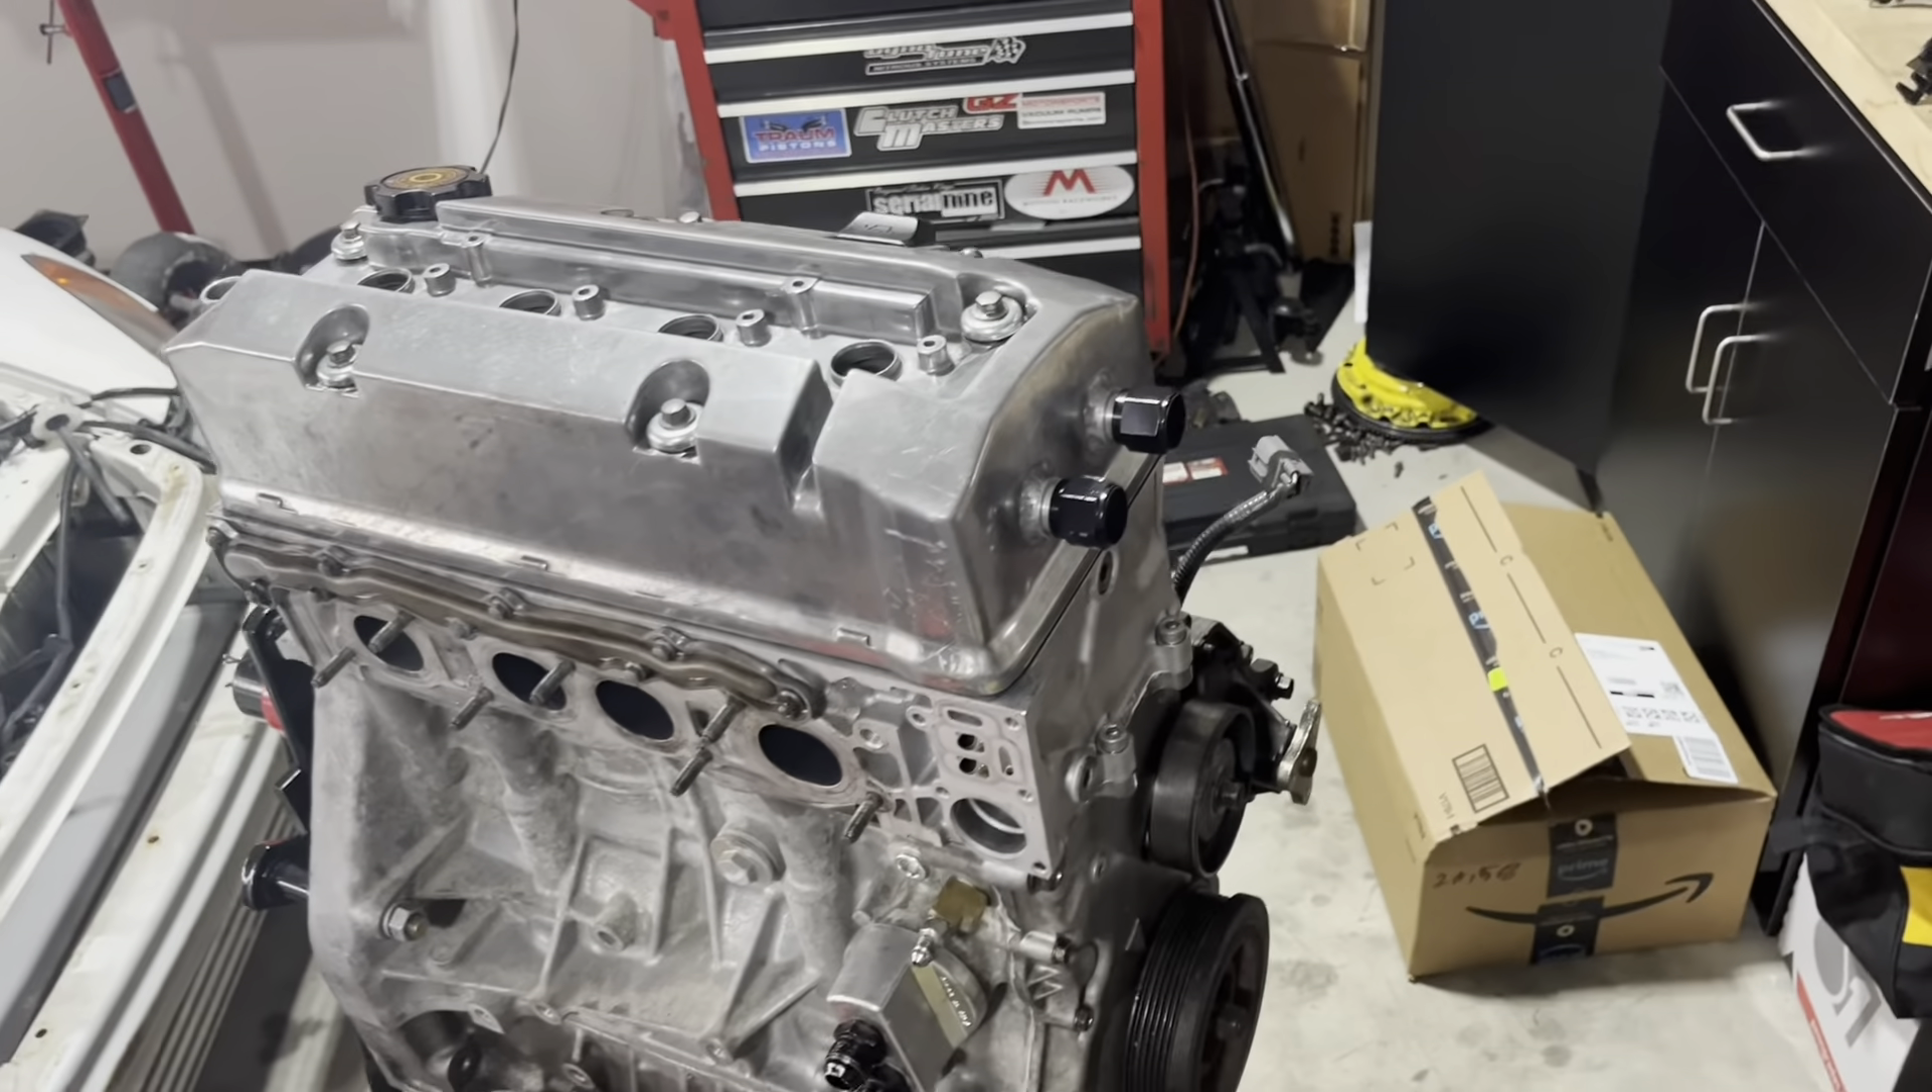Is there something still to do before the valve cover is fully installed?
No.